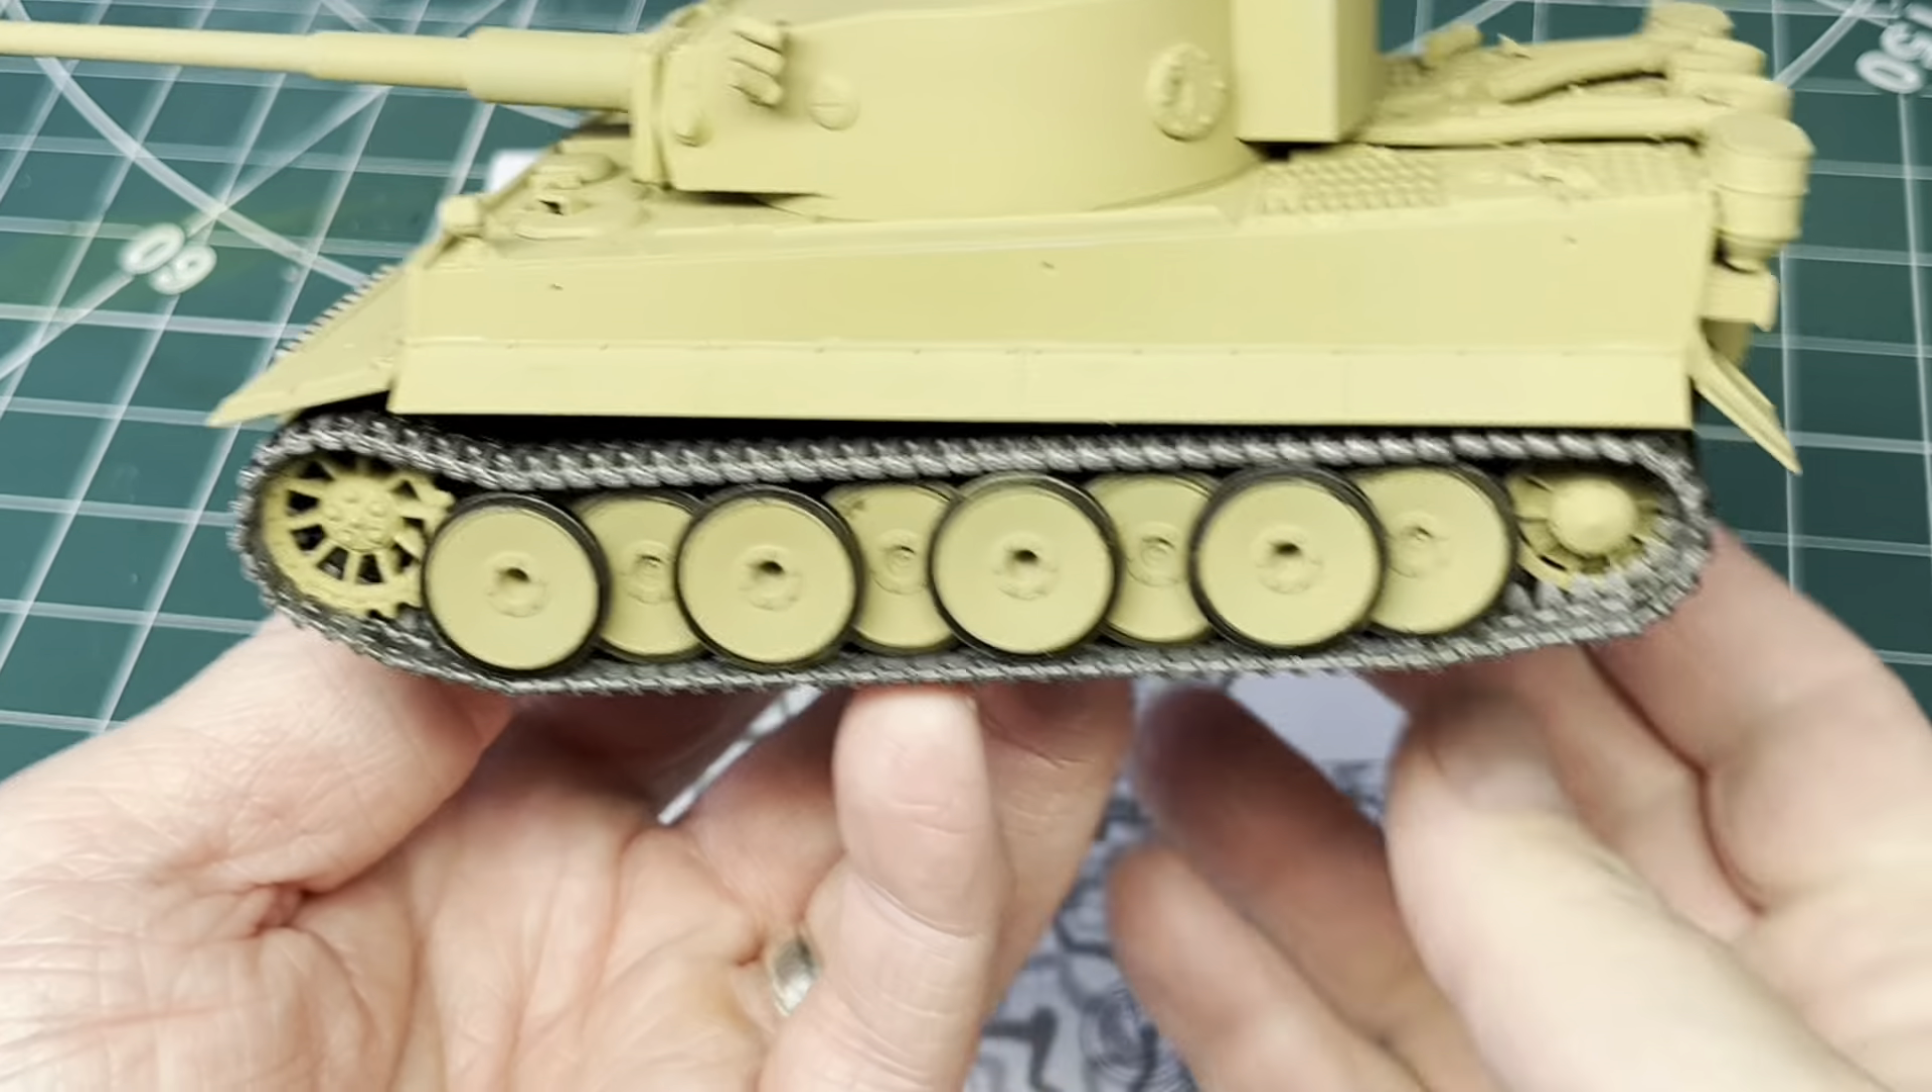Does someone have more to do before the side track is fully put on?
No.